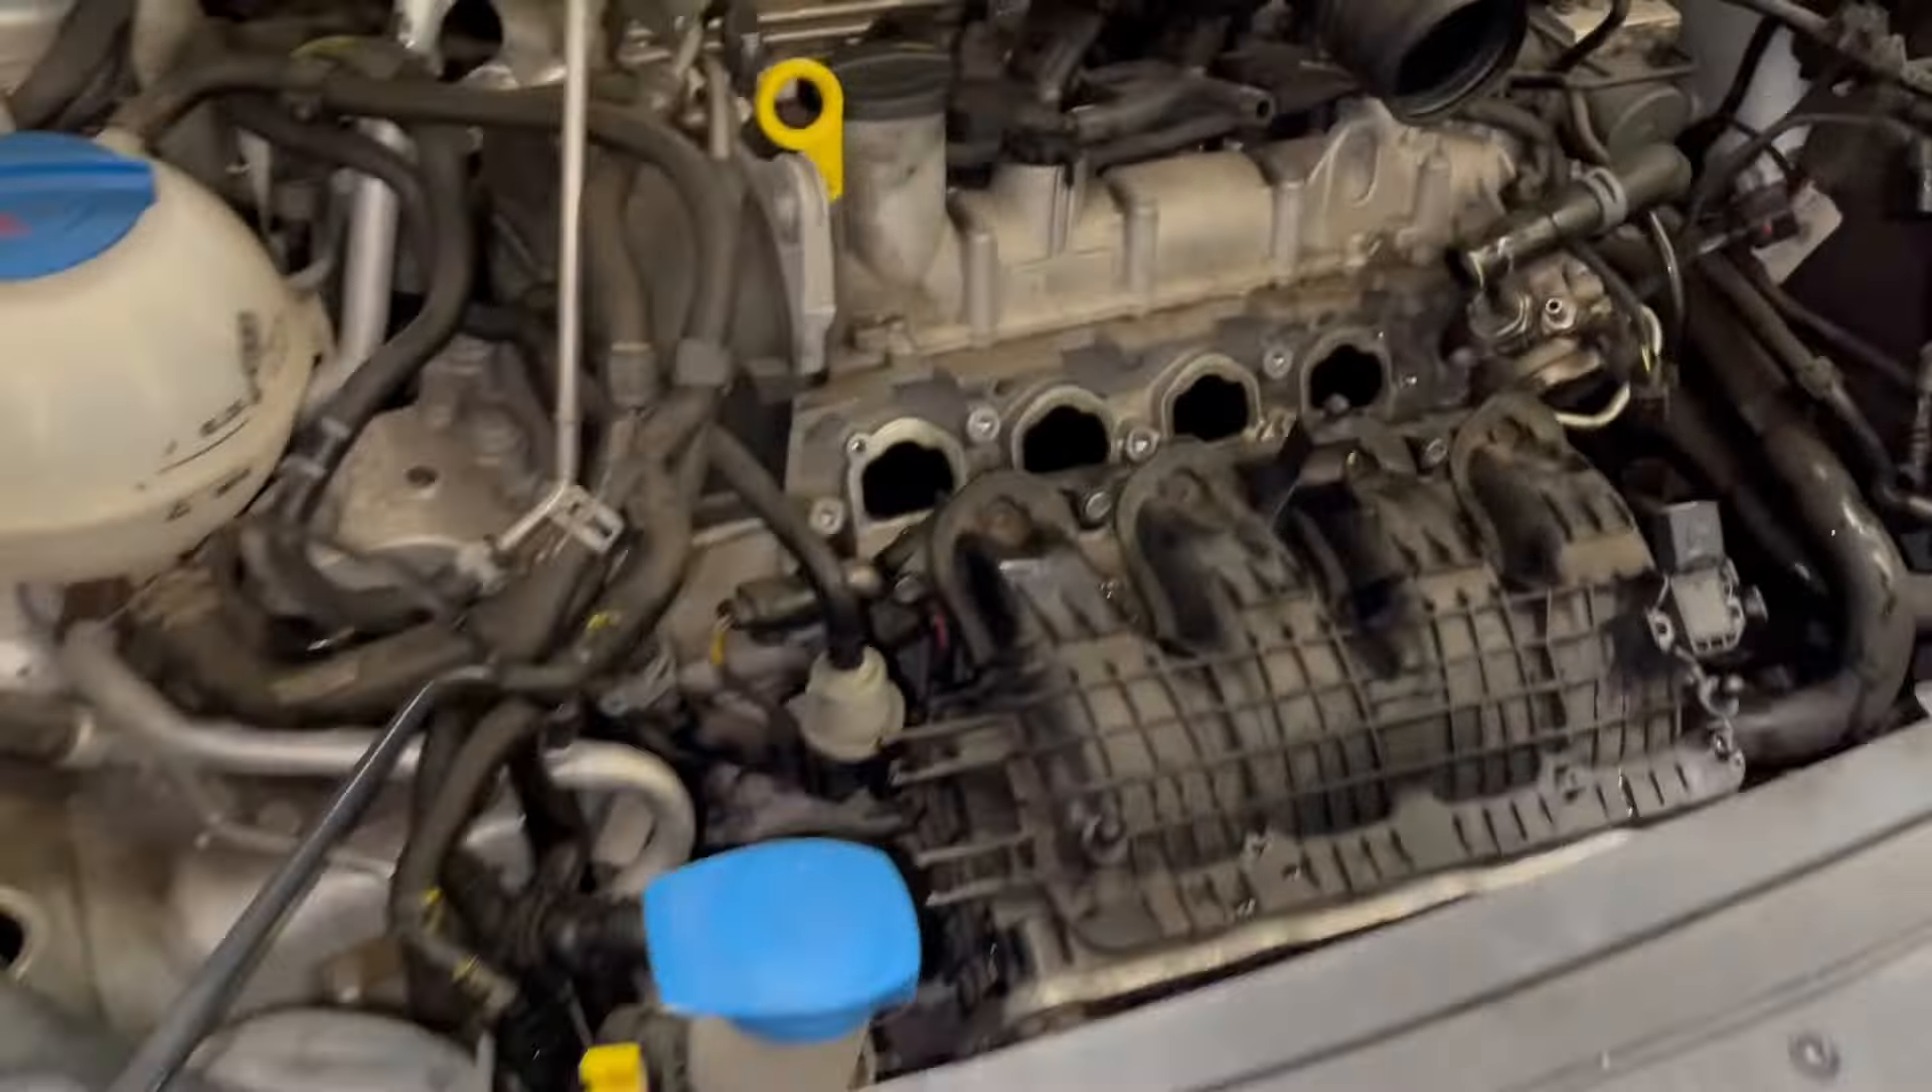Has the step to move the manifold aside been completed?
Yes.